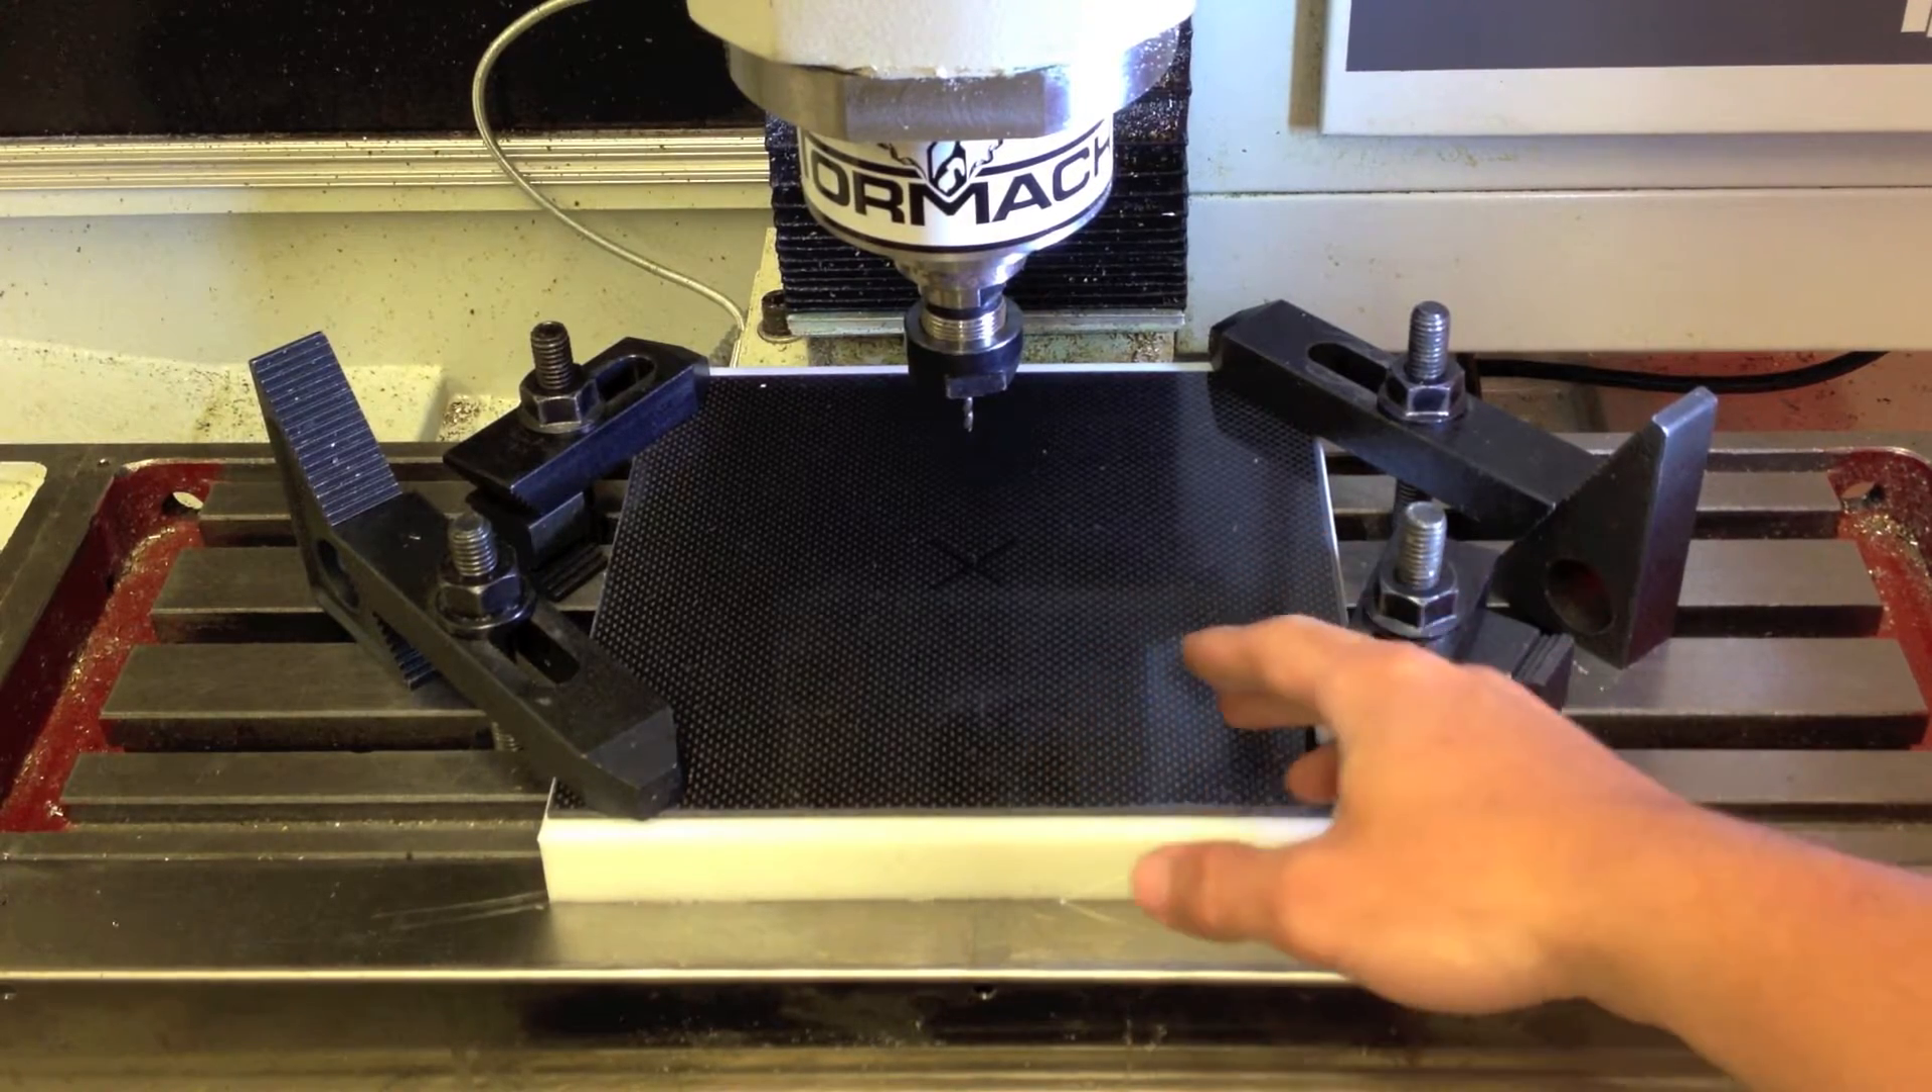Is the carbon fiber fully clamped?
Yes.